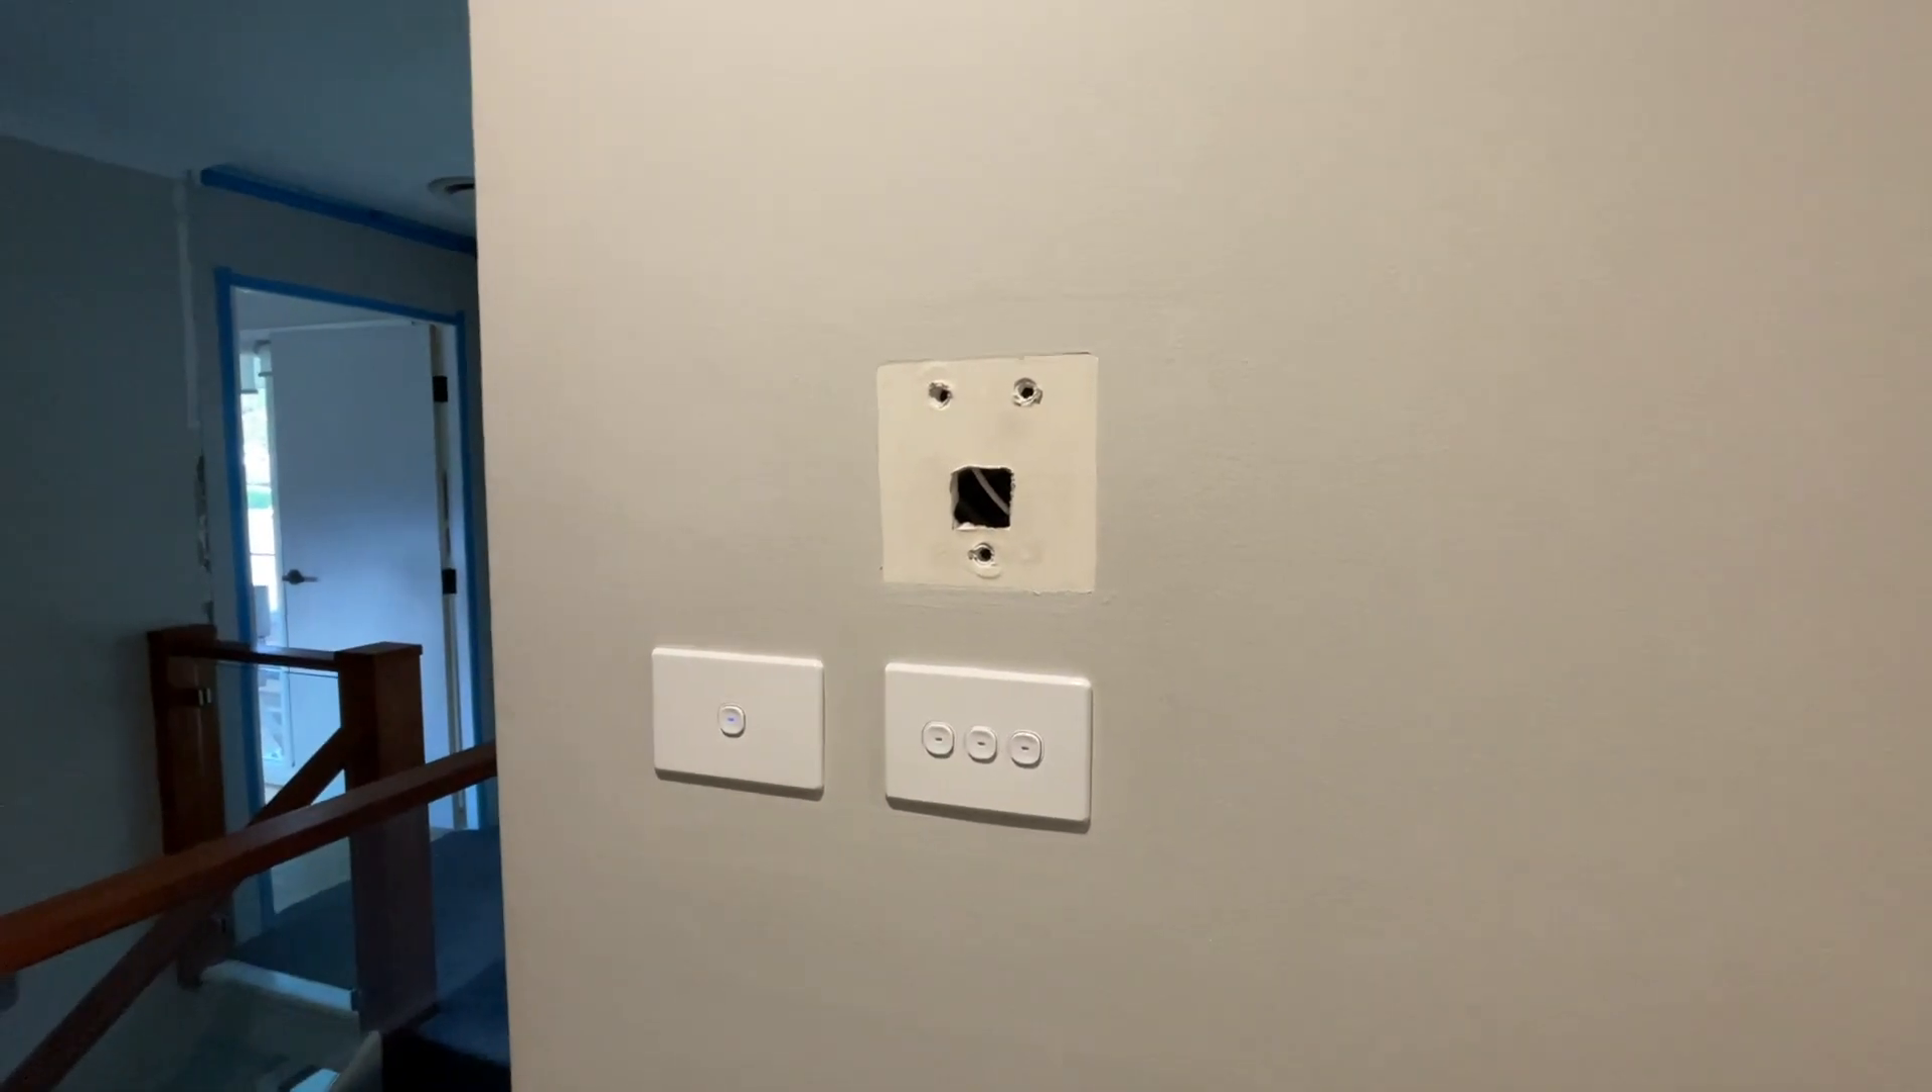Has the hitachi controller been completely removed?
Yes.